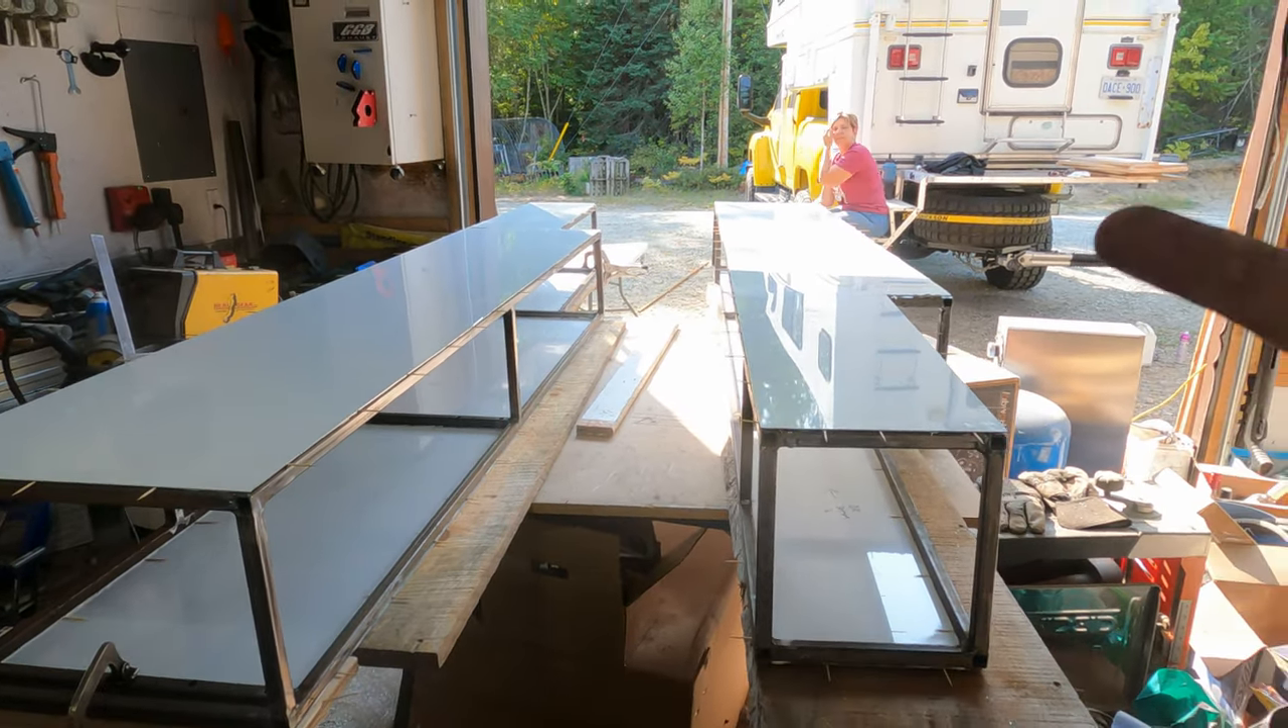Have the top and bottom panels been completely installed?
Yes.